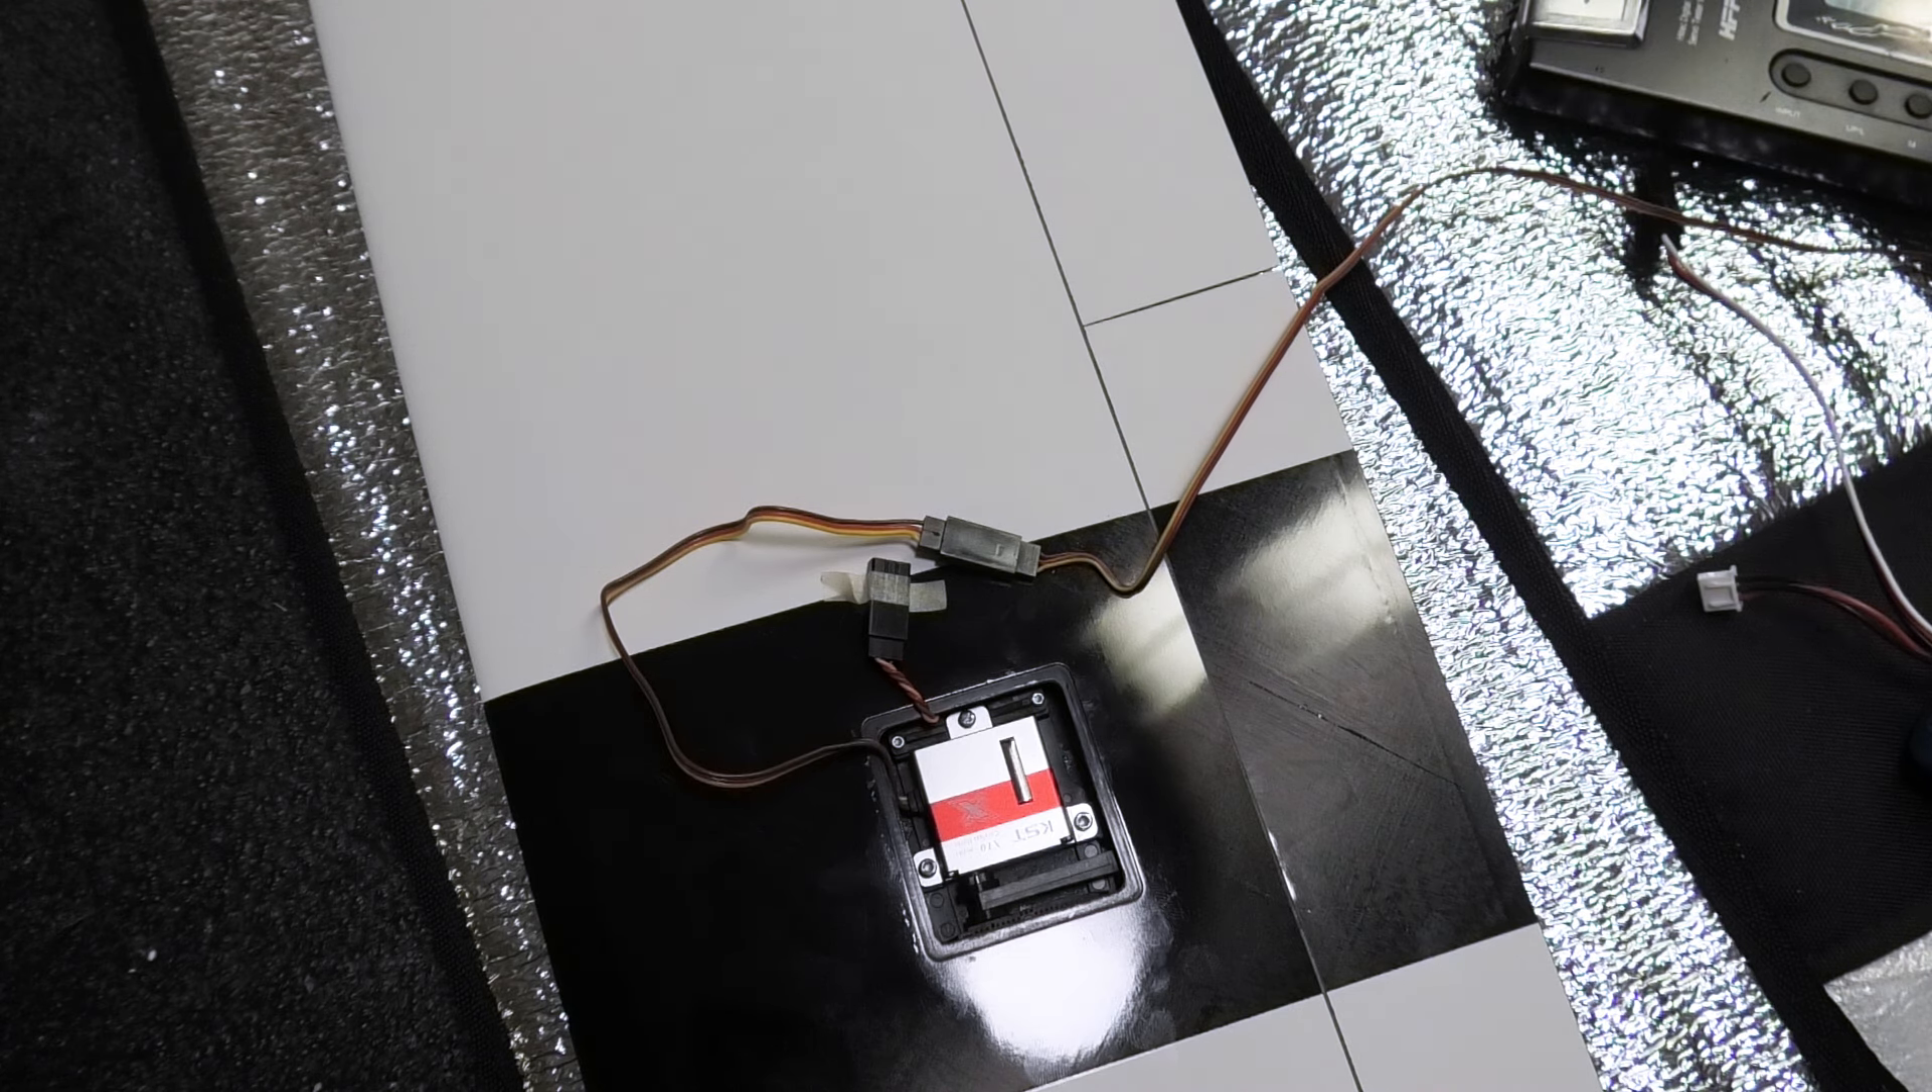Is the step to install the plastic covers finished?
No.